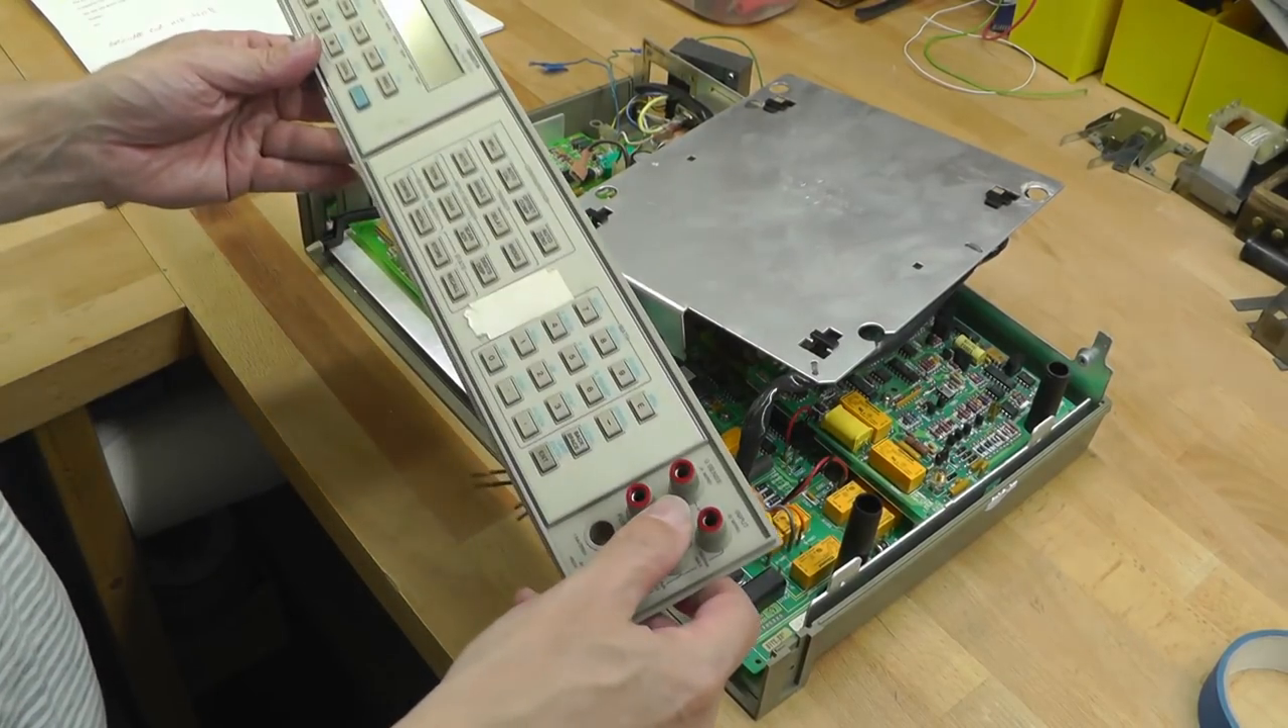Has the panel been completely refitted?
No.